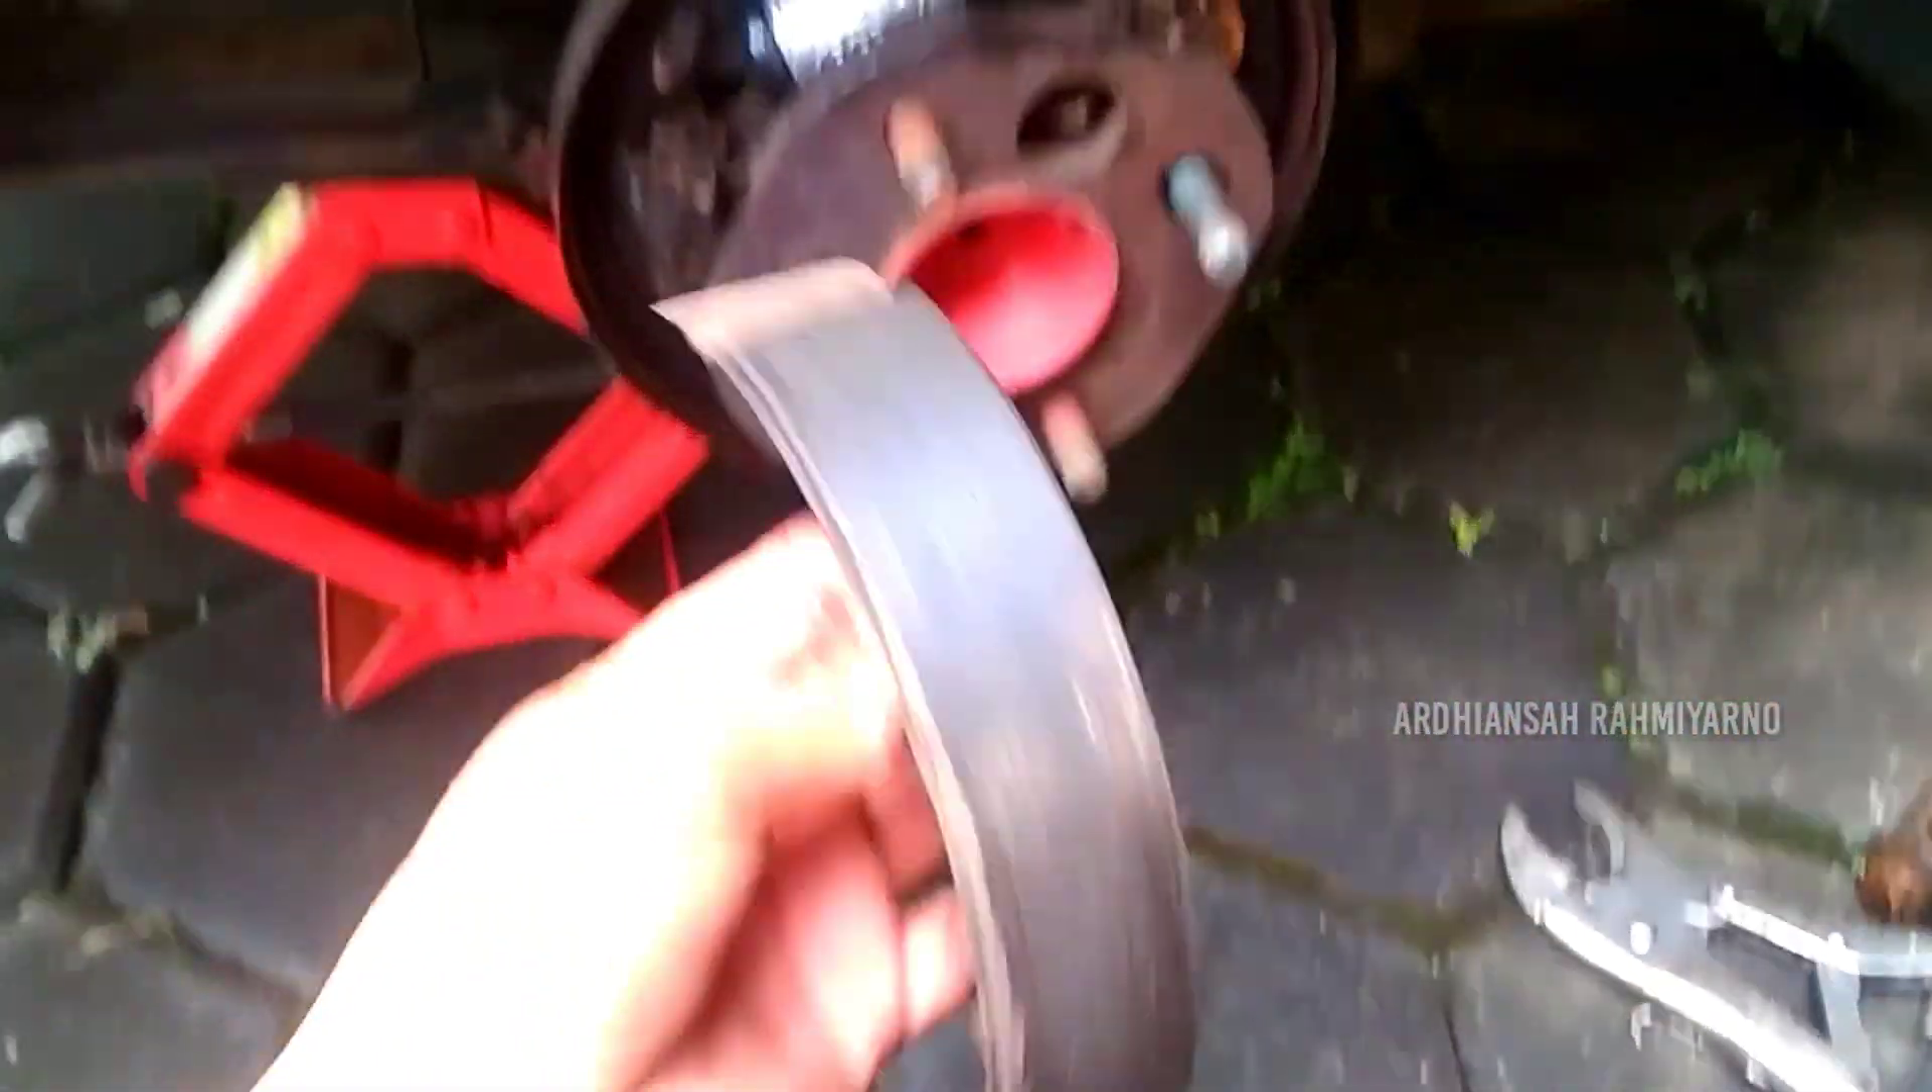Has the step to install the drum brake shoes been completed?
No.